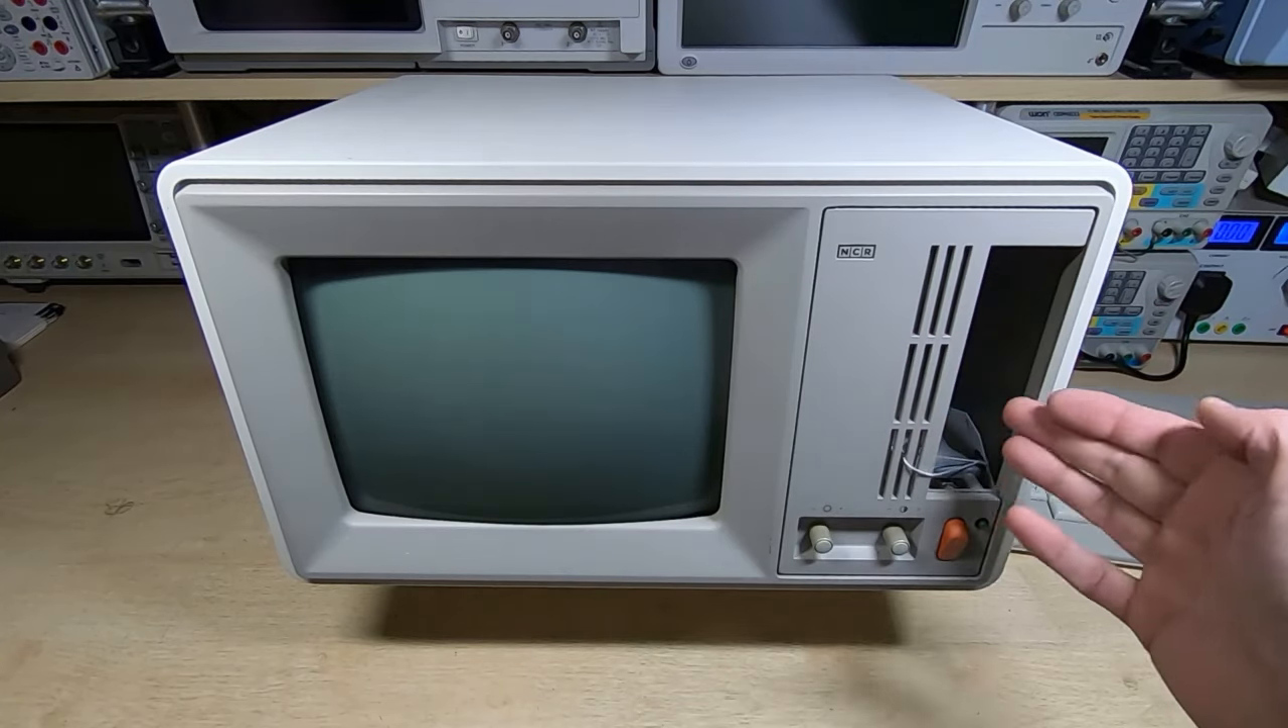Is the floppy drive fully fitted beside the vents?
No.